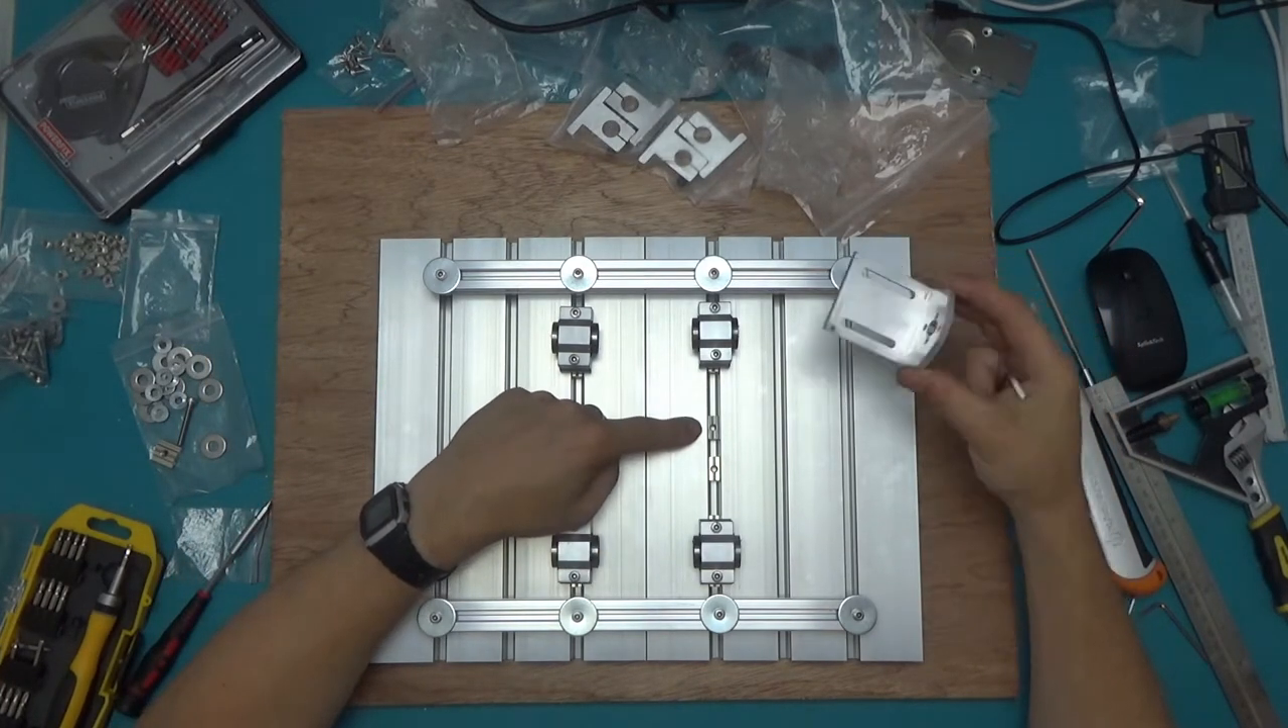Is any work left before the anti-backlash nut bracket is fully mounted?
Yes.